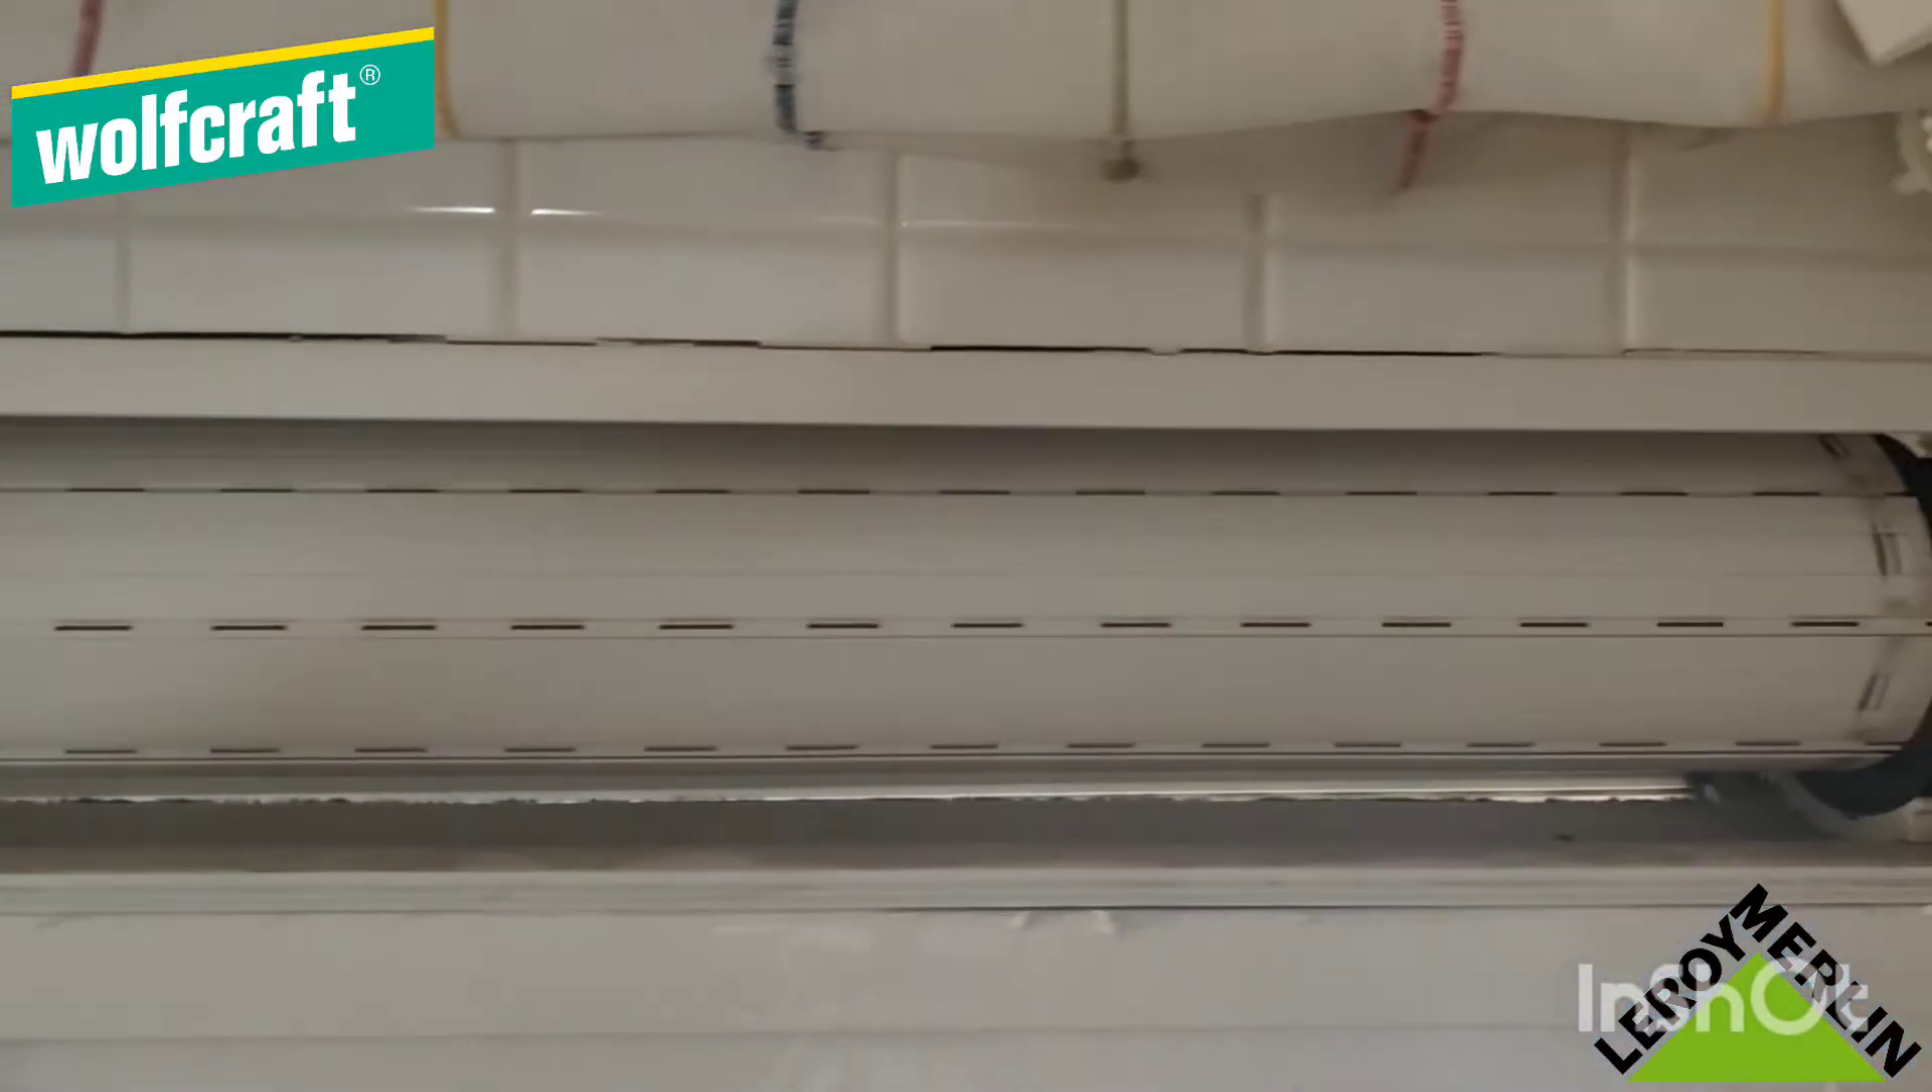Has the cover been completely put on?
No.